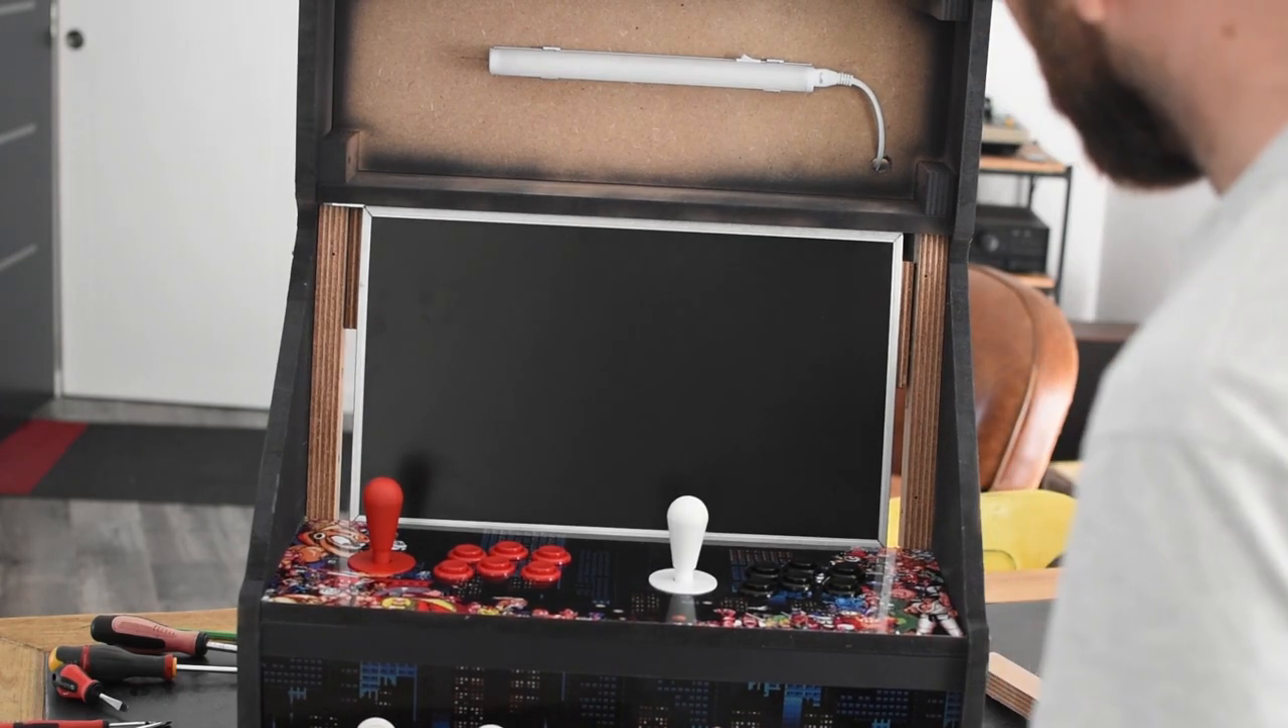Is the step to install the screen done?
Yes.